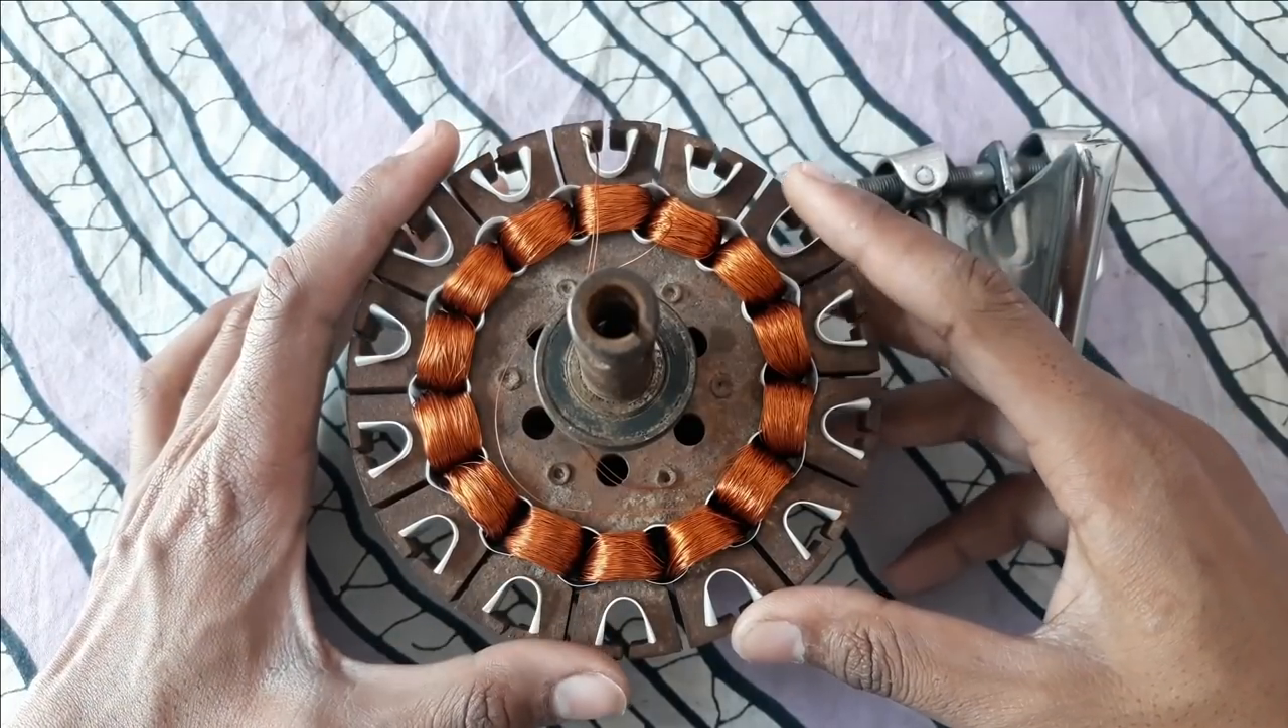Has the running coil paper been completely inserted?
Yes.